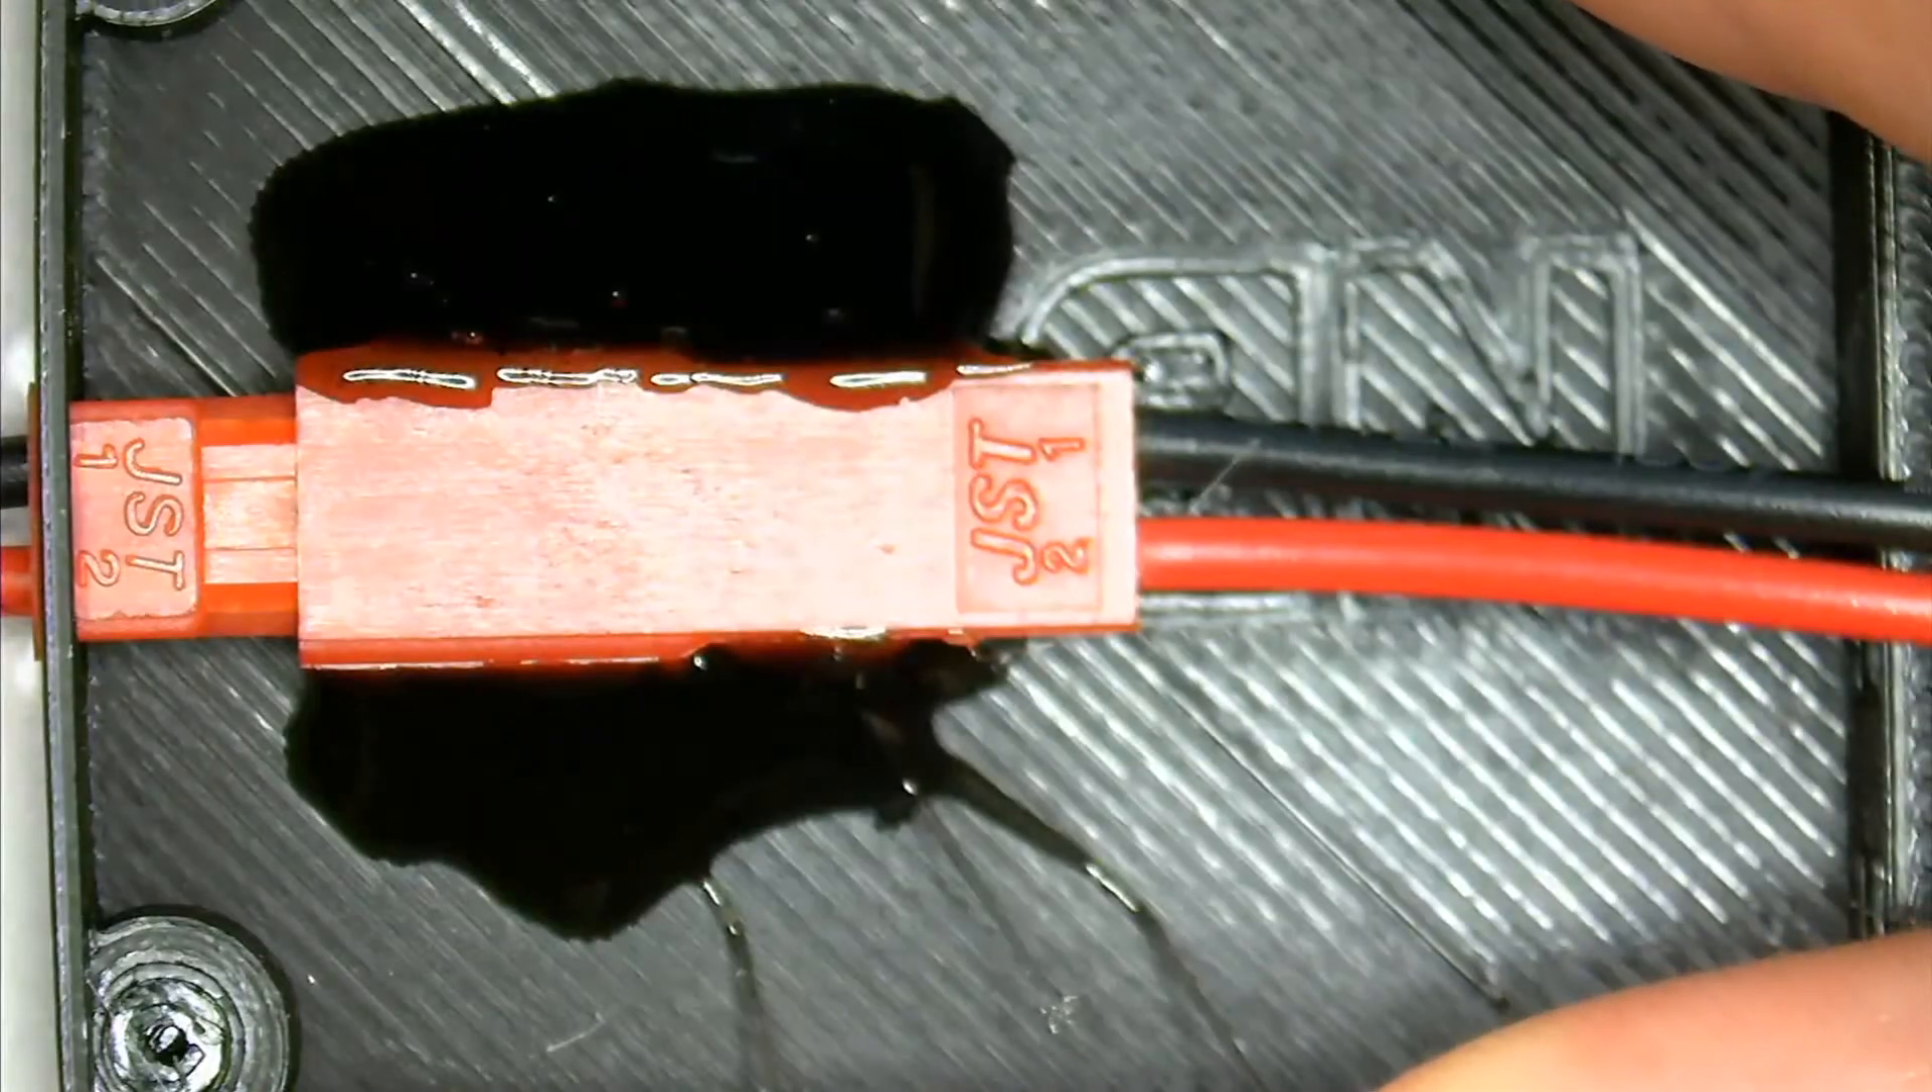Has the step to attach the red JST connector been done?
Yes.